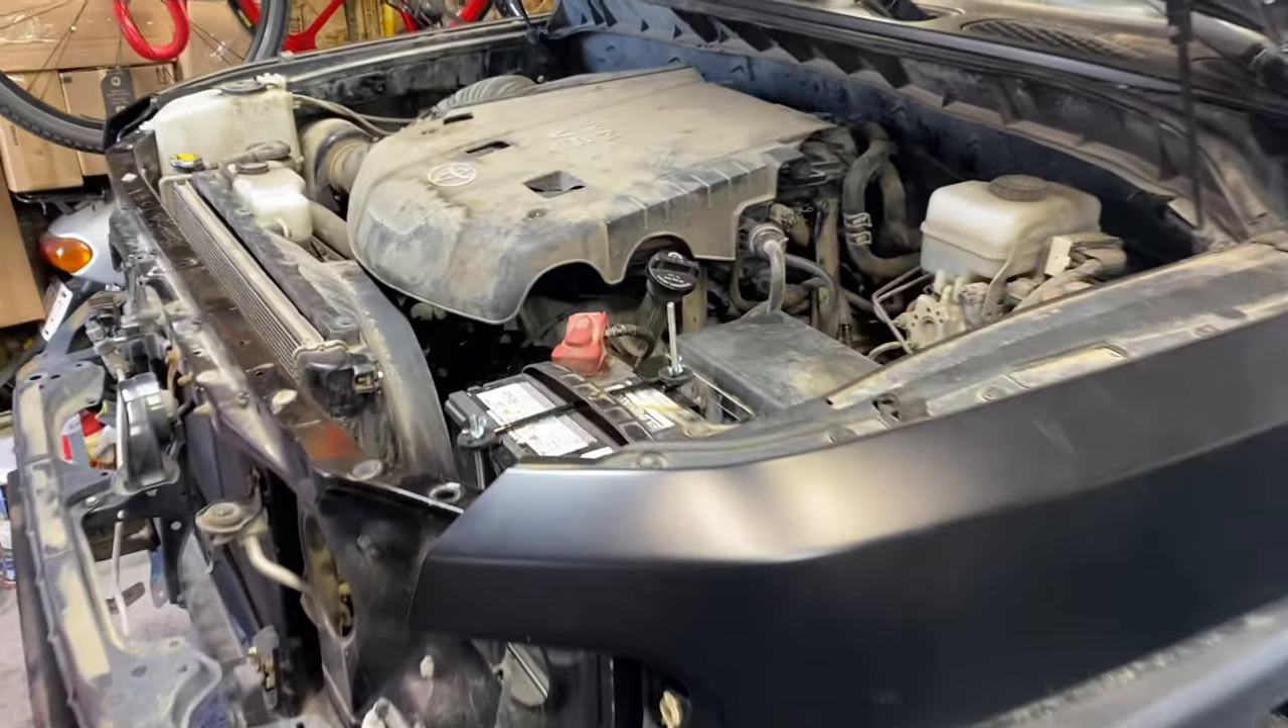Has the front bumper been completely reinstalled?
No.